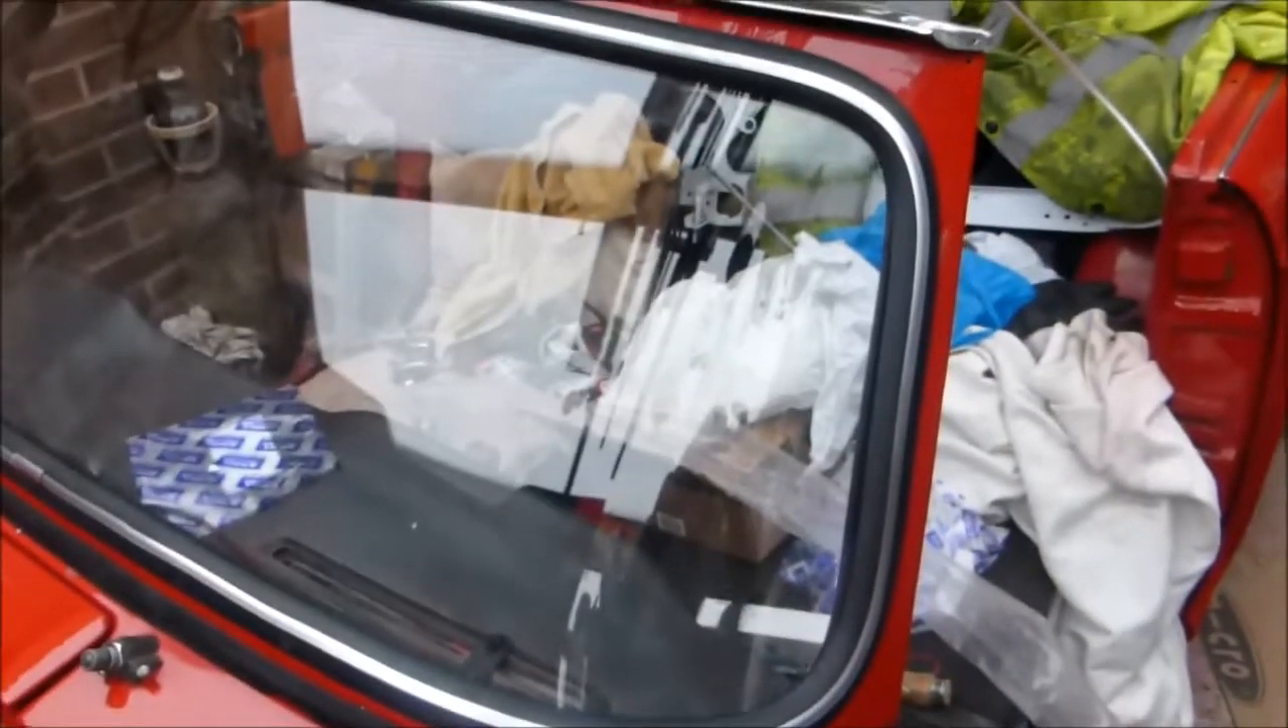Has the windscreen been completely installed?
Yes.